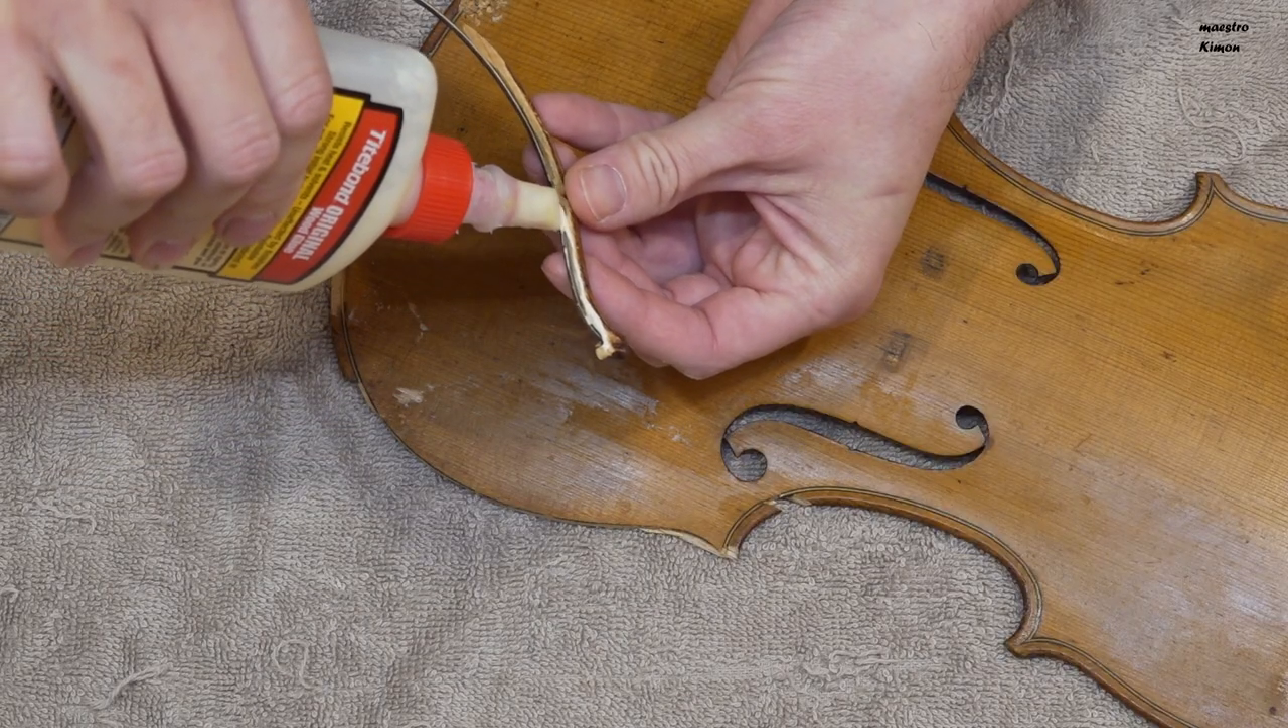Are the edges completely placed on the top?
No.